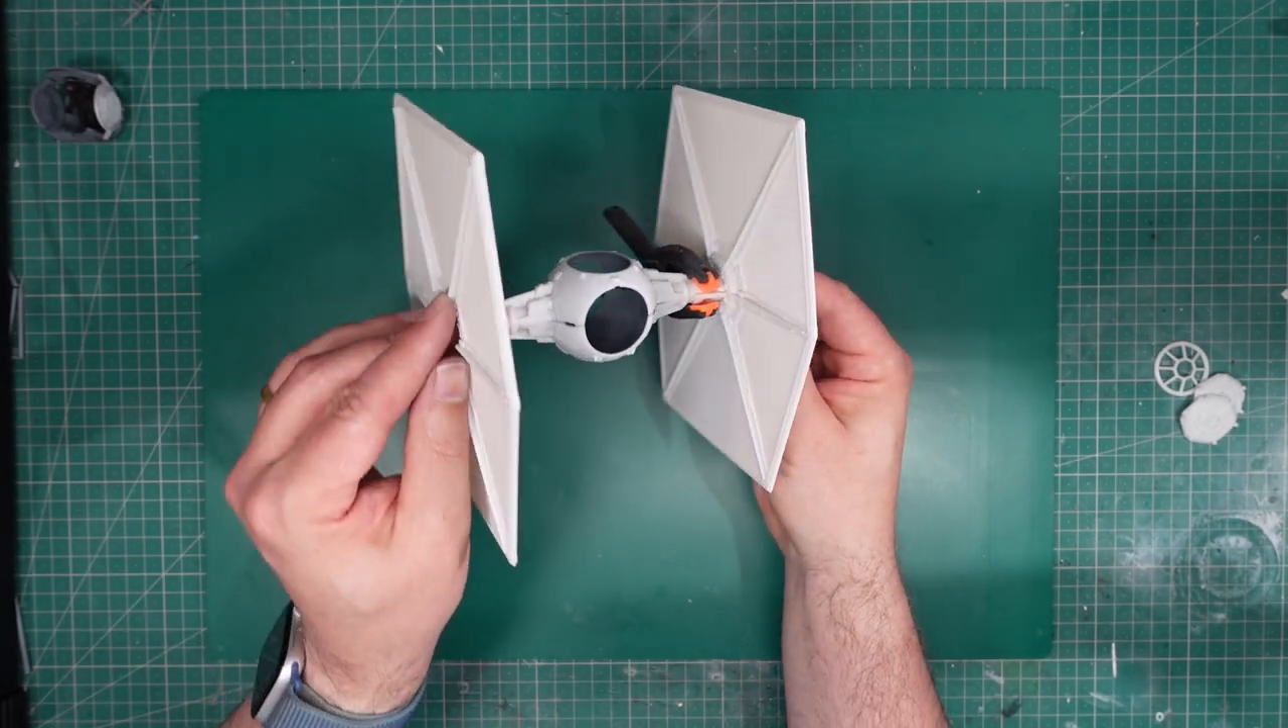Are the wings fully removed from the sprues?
Yes.